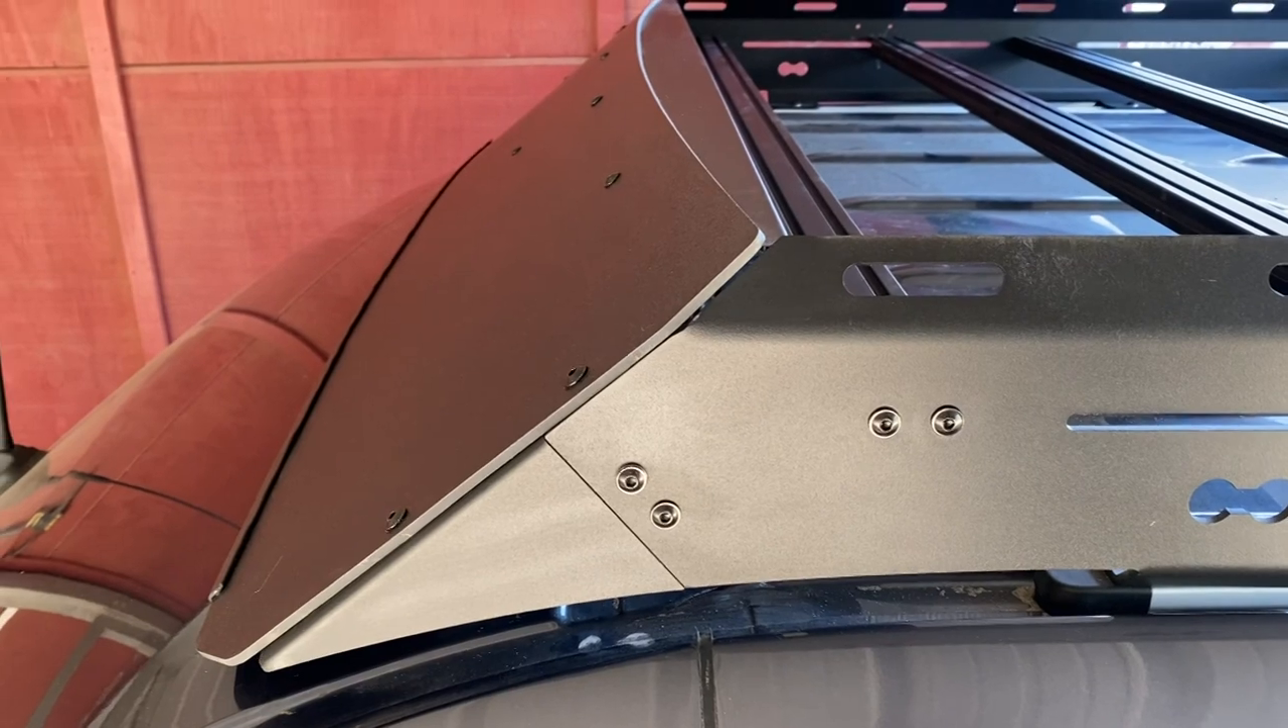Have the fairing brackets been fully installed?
Yes.